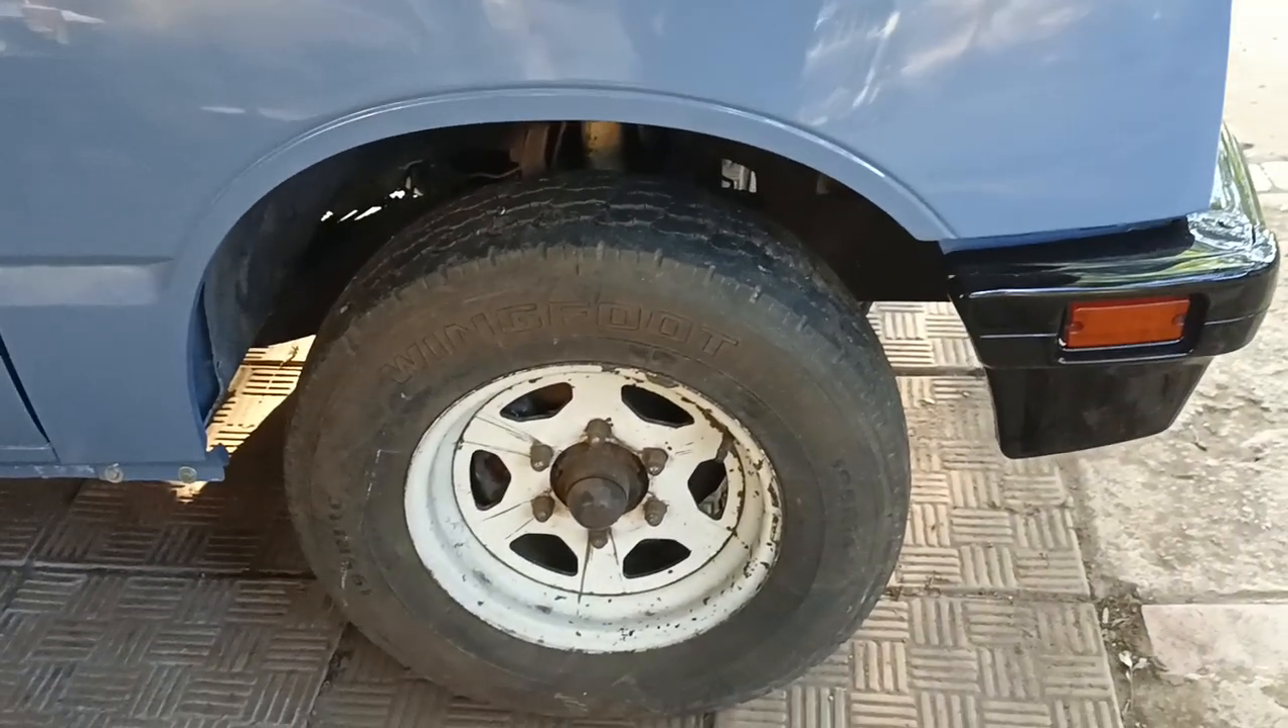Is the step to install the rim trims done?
No.